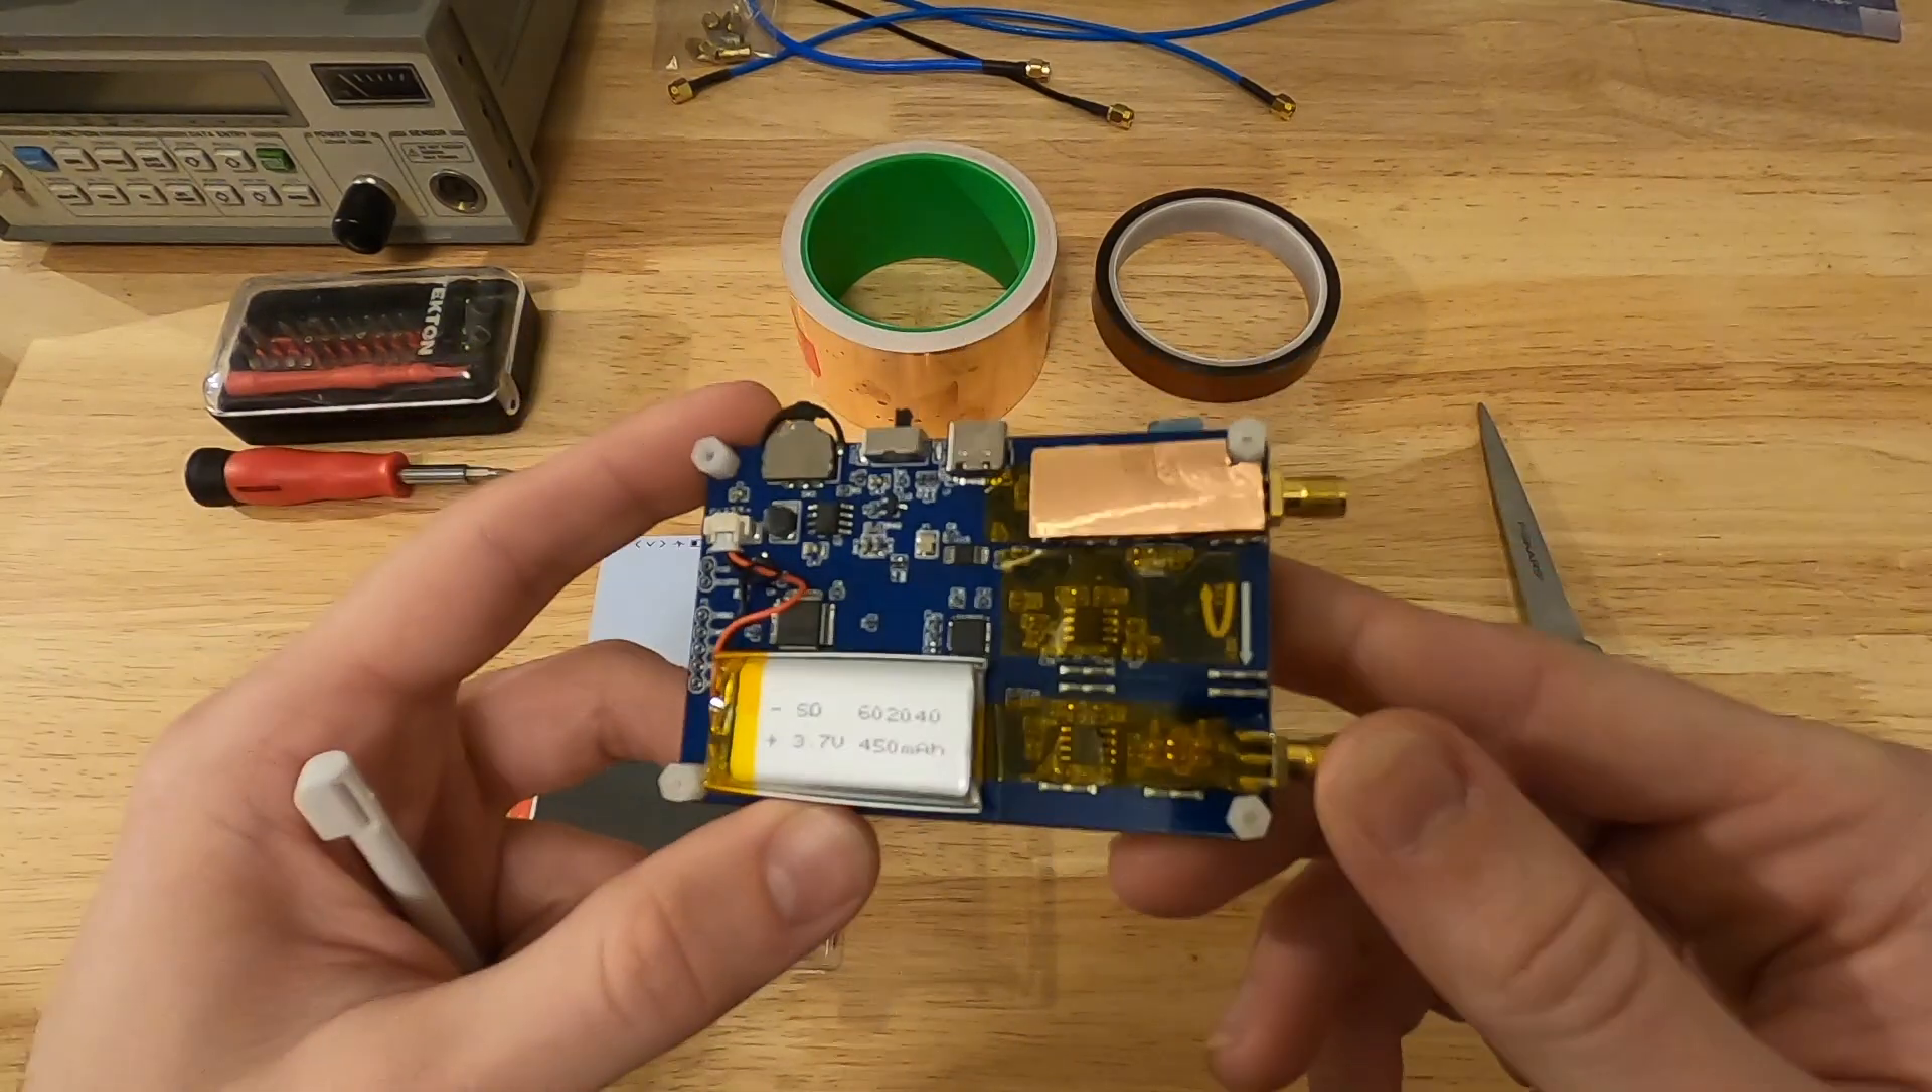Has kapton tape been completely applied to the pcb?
Yes.